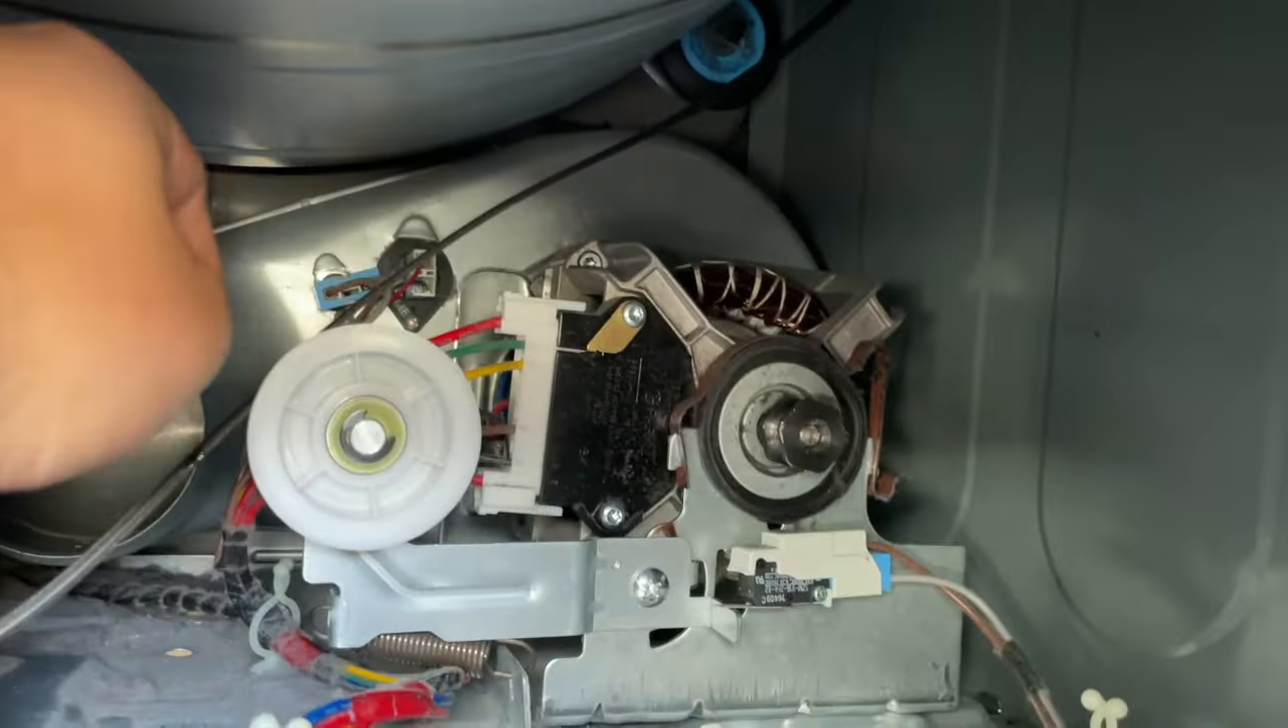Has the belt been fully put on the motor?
No.